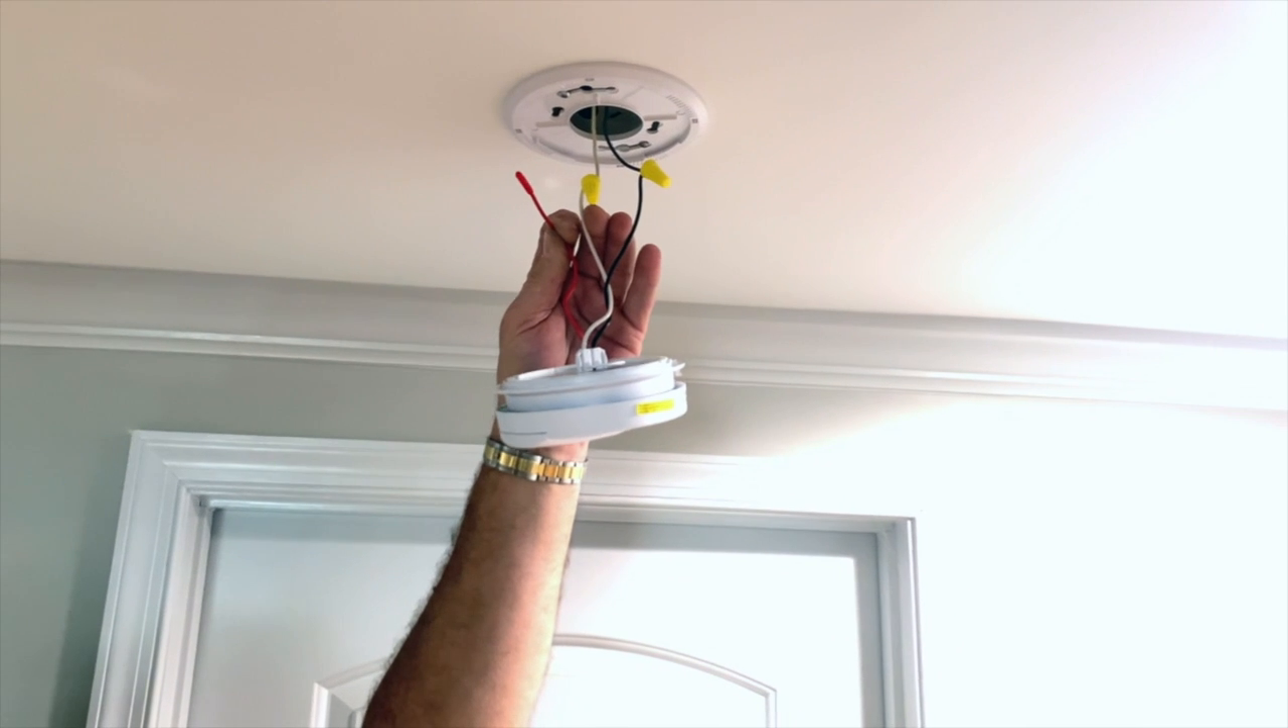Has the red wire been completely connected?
No.